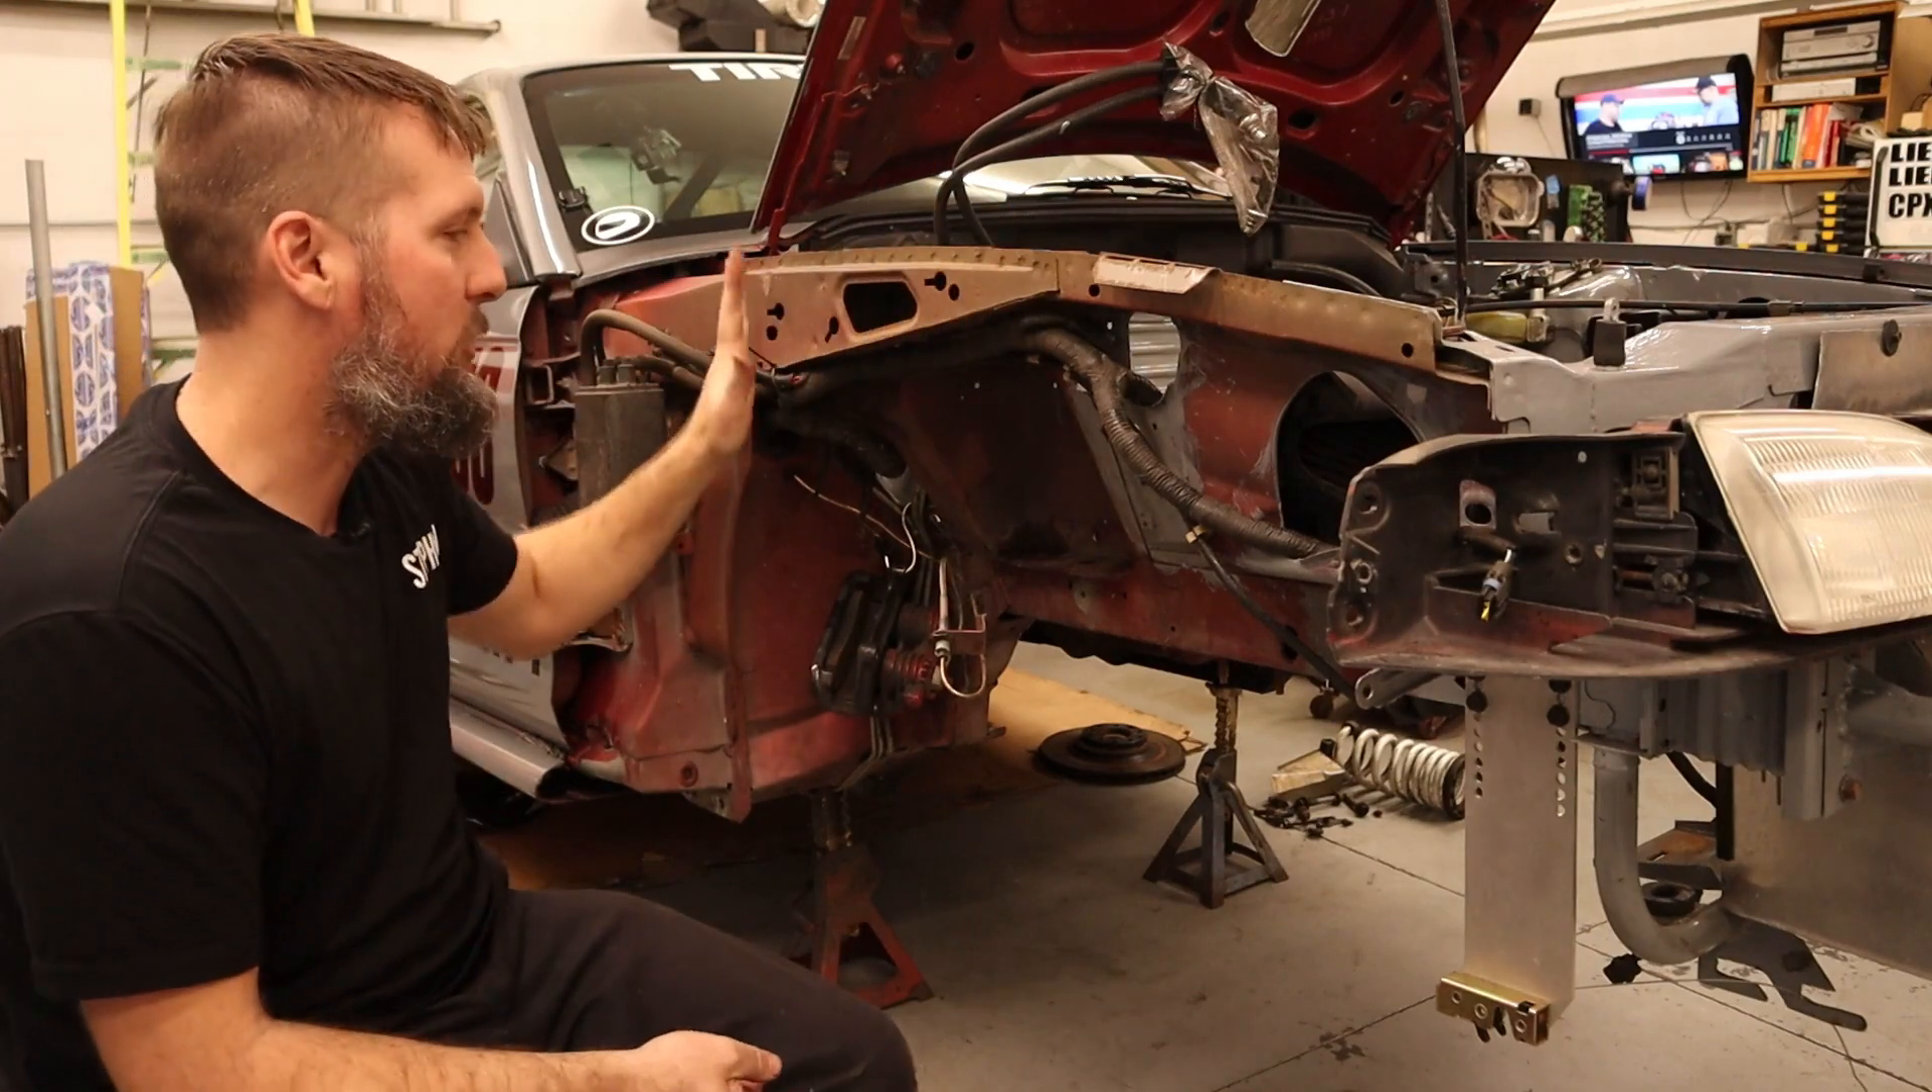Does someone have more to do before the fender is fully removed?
No.